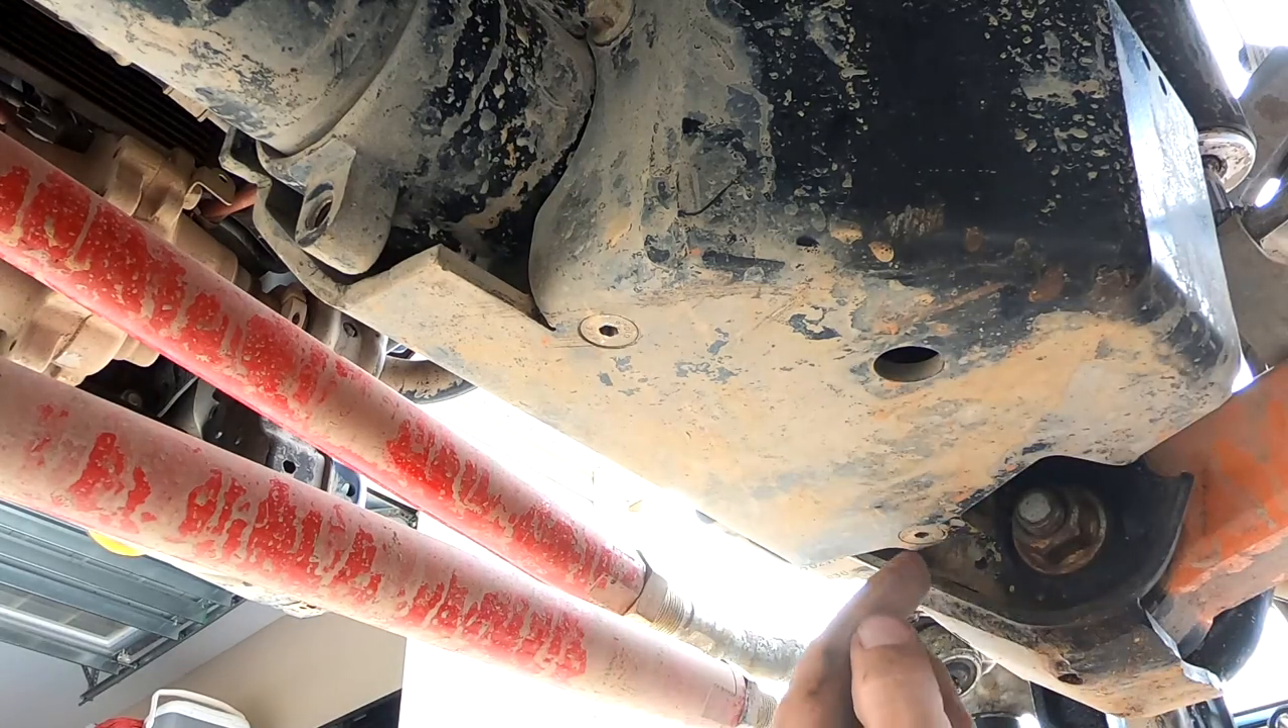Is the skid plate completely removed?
No.